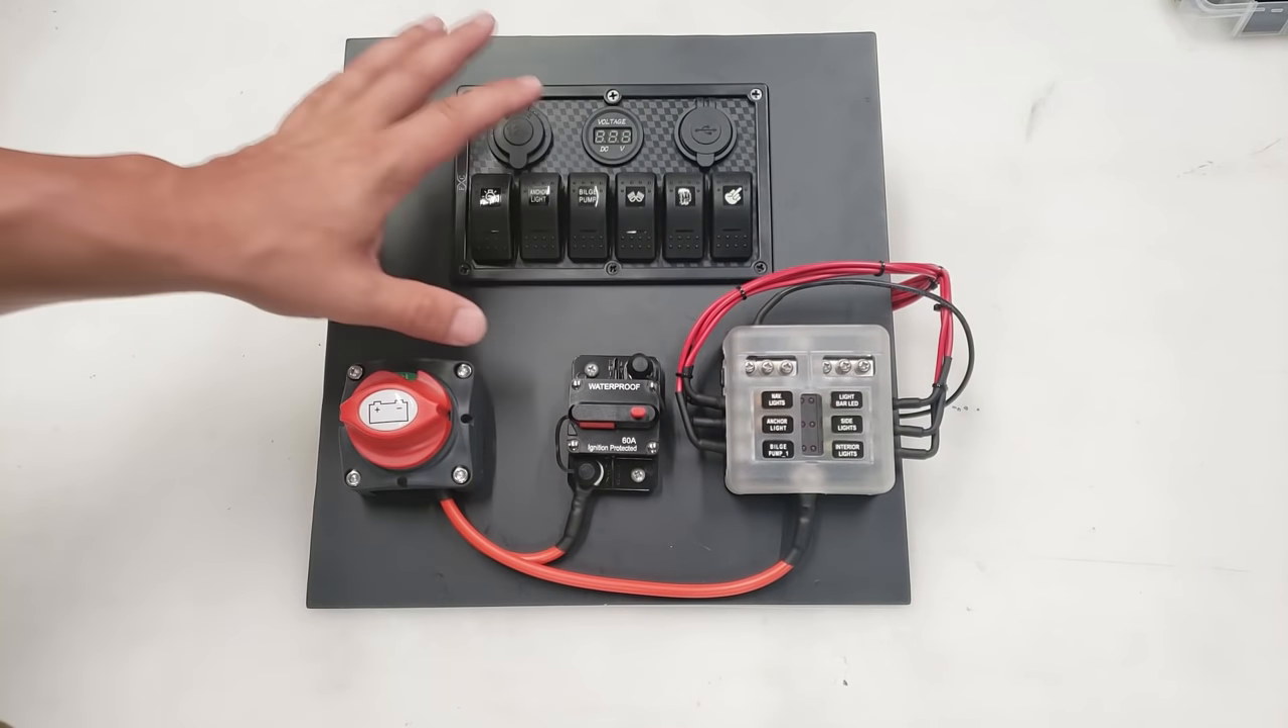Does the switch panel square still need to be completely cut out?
No.